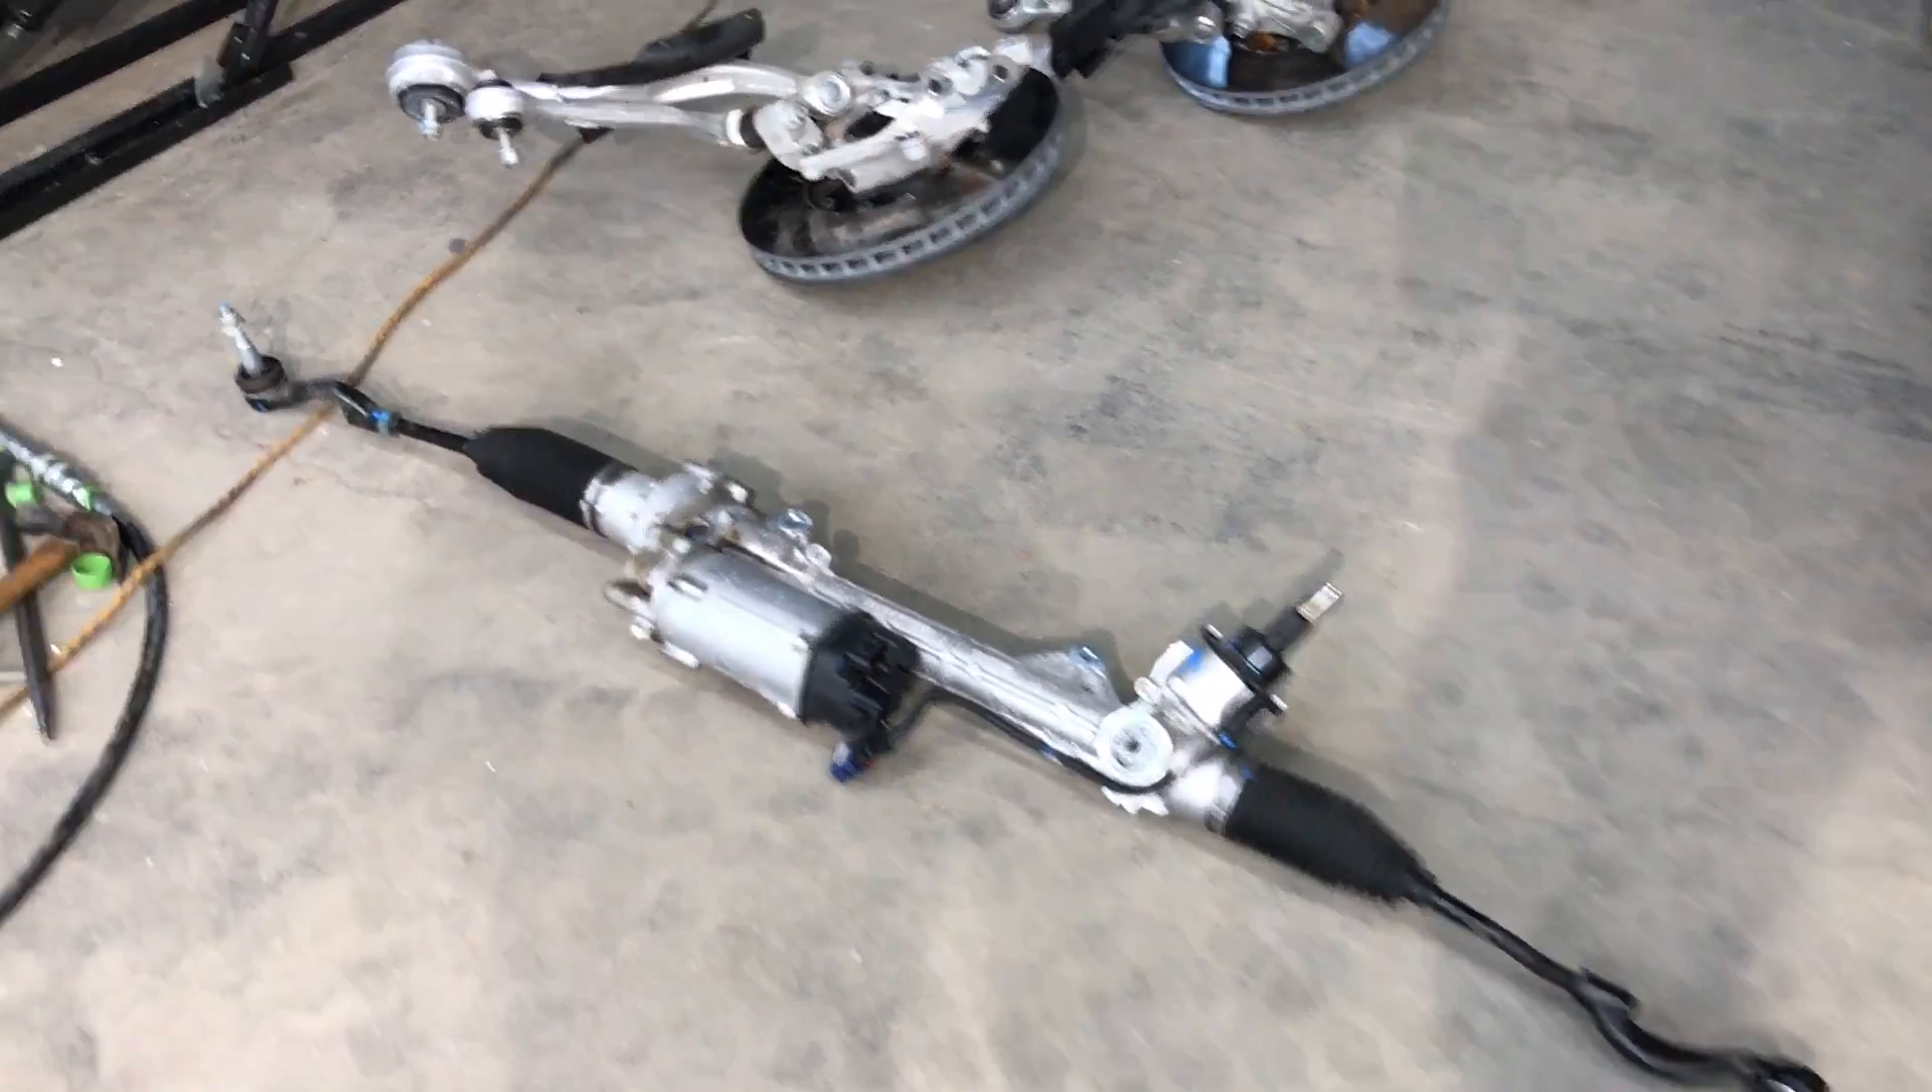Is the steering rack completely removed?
Yes.